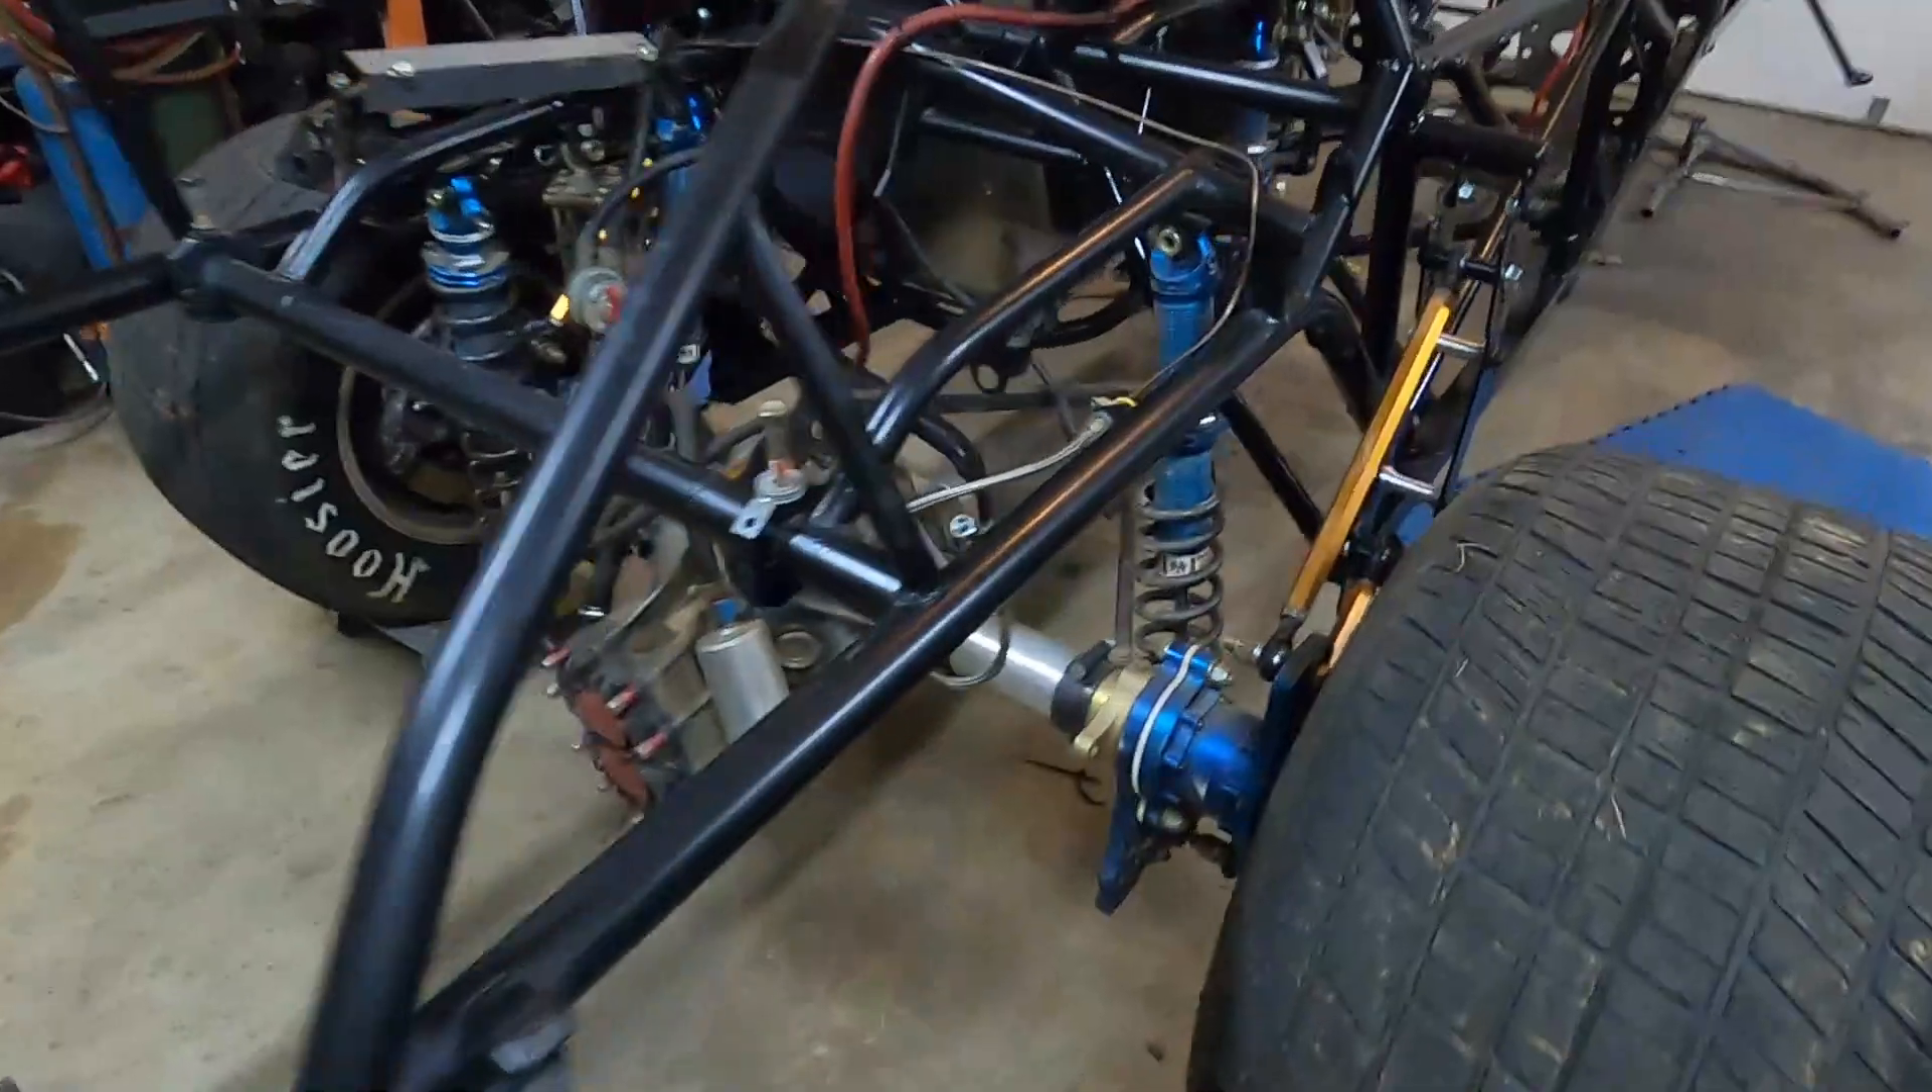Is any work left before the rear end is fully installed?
No.